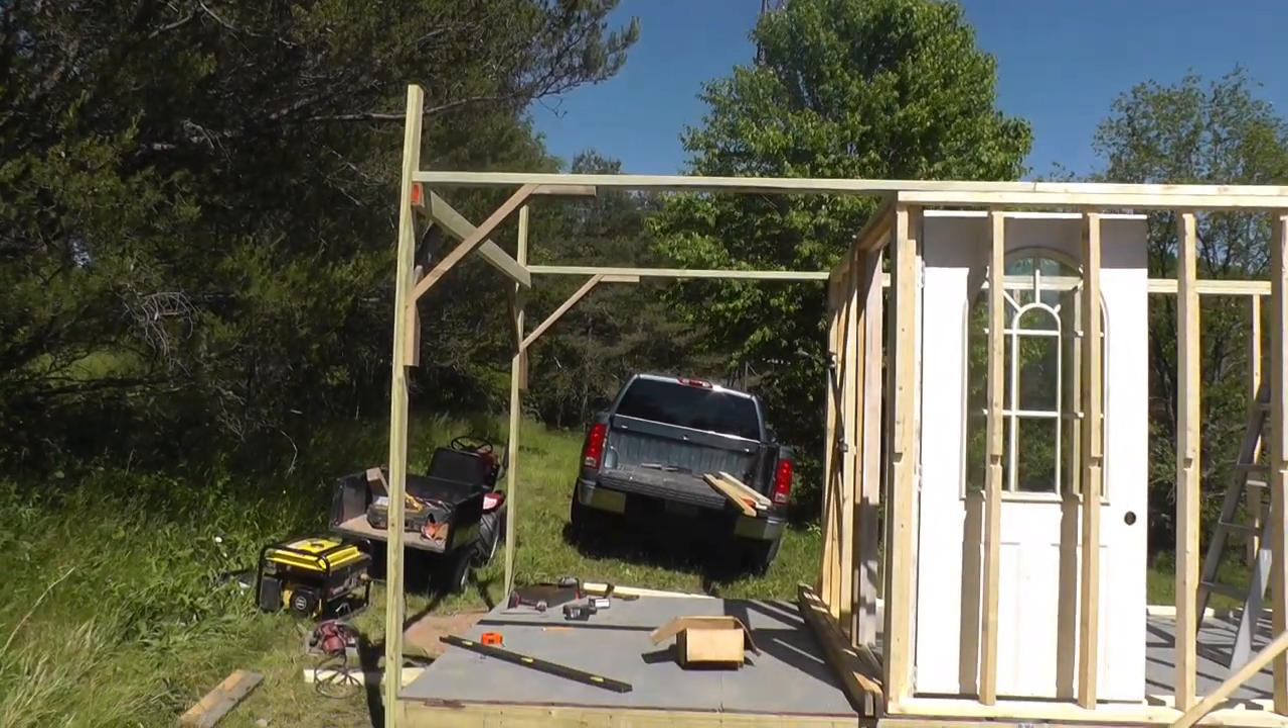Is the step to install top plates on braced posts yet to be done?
No.